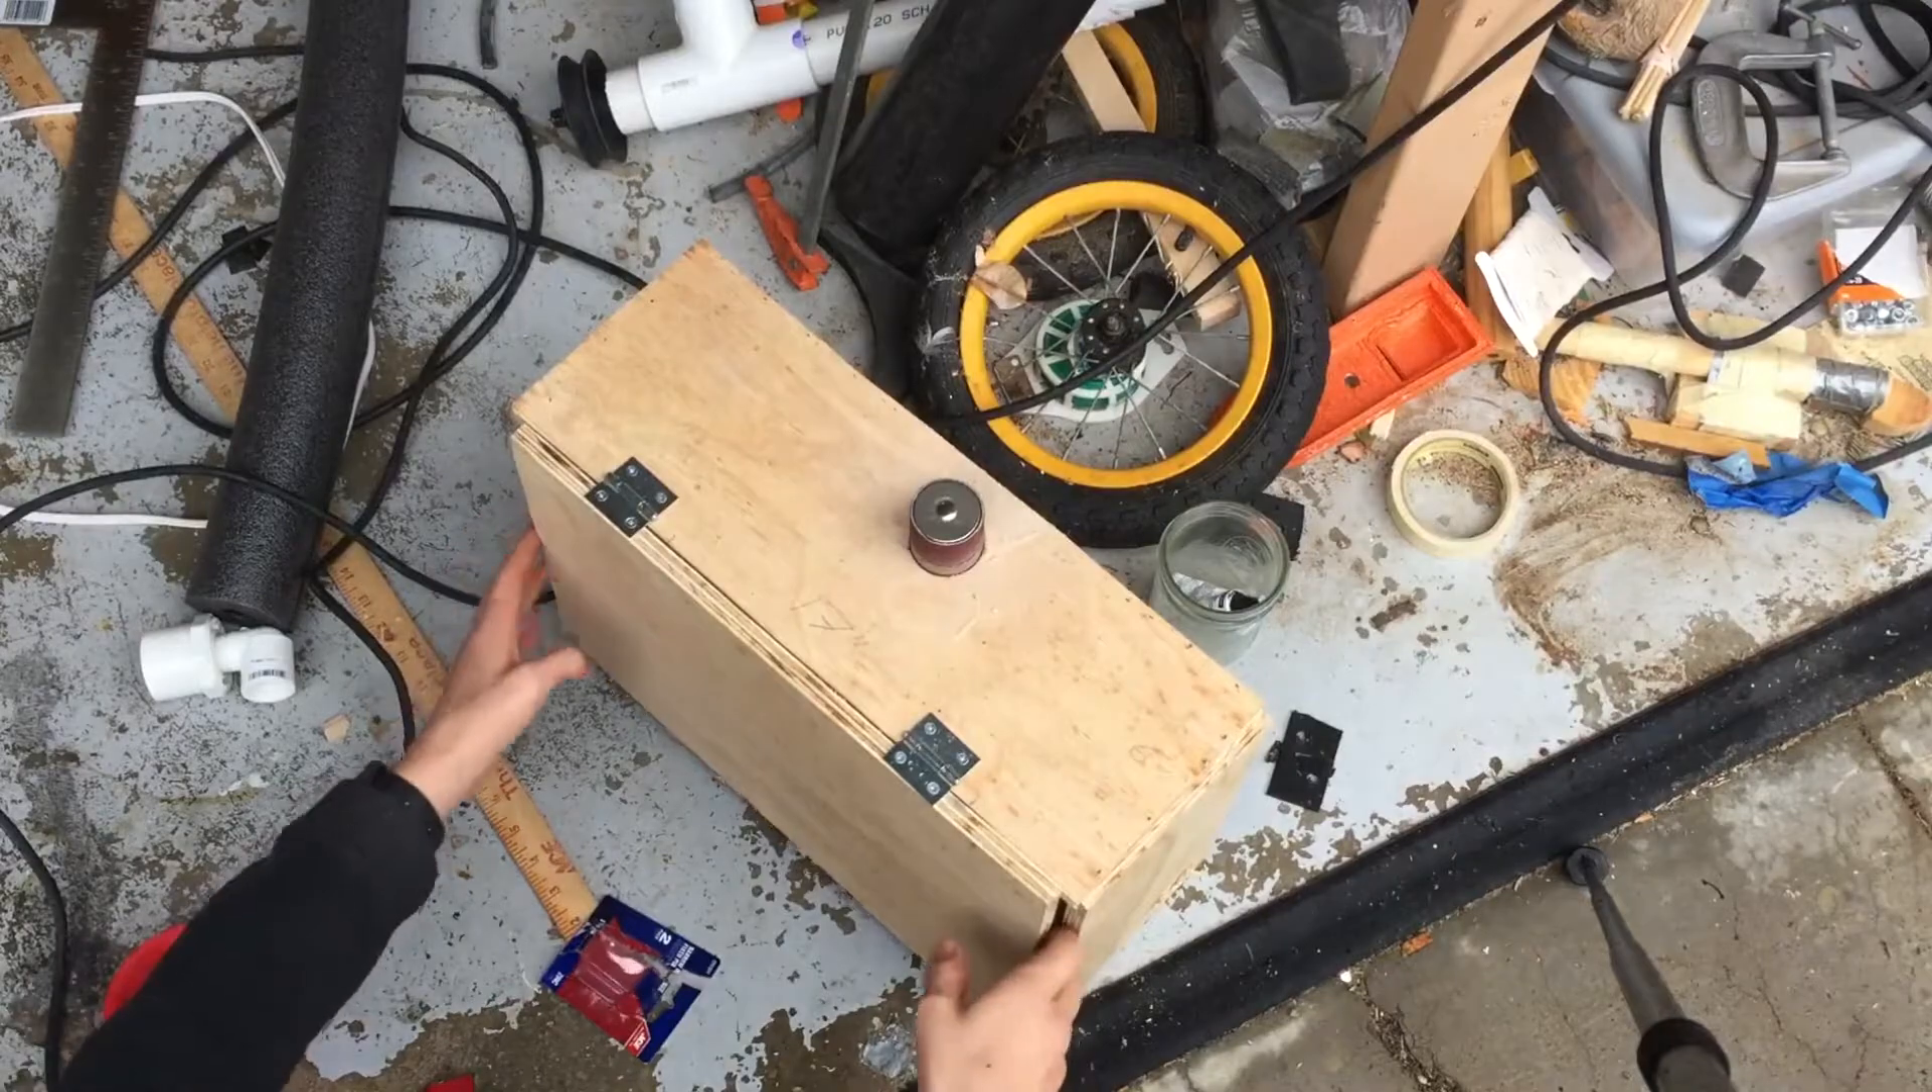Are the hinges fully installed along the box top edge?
Yes.